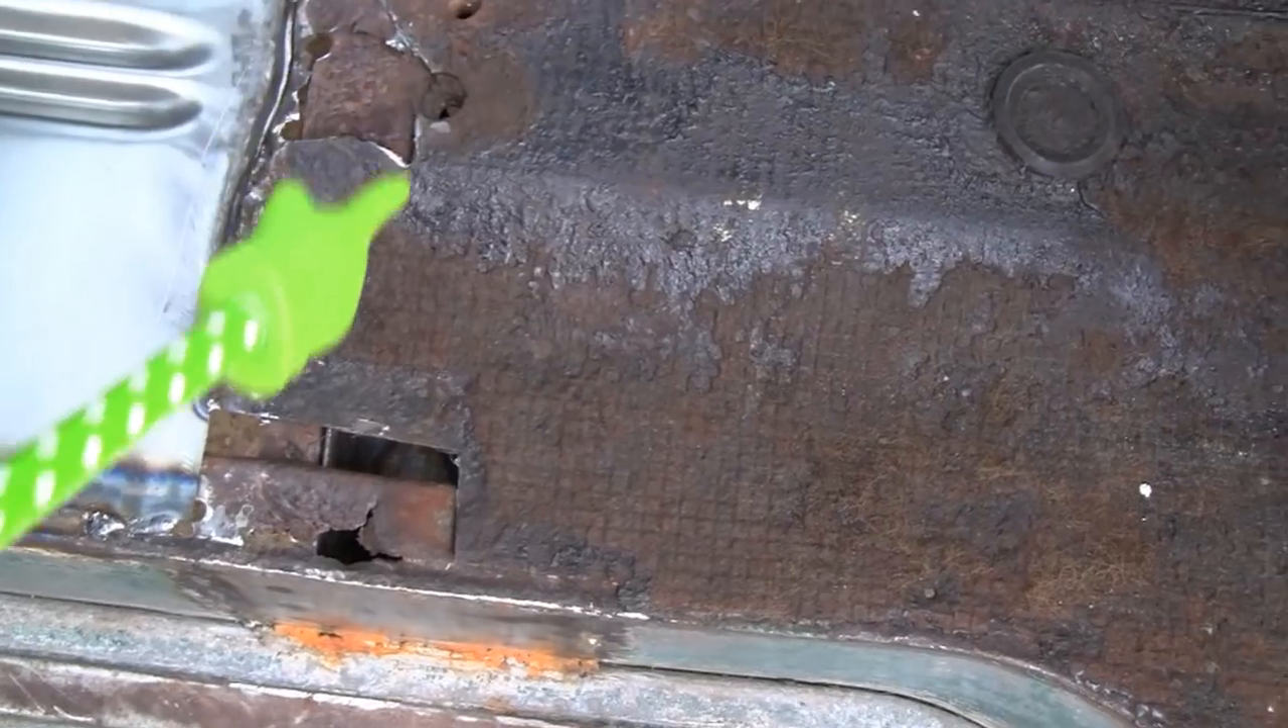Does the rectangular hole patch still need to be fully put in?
Yes.